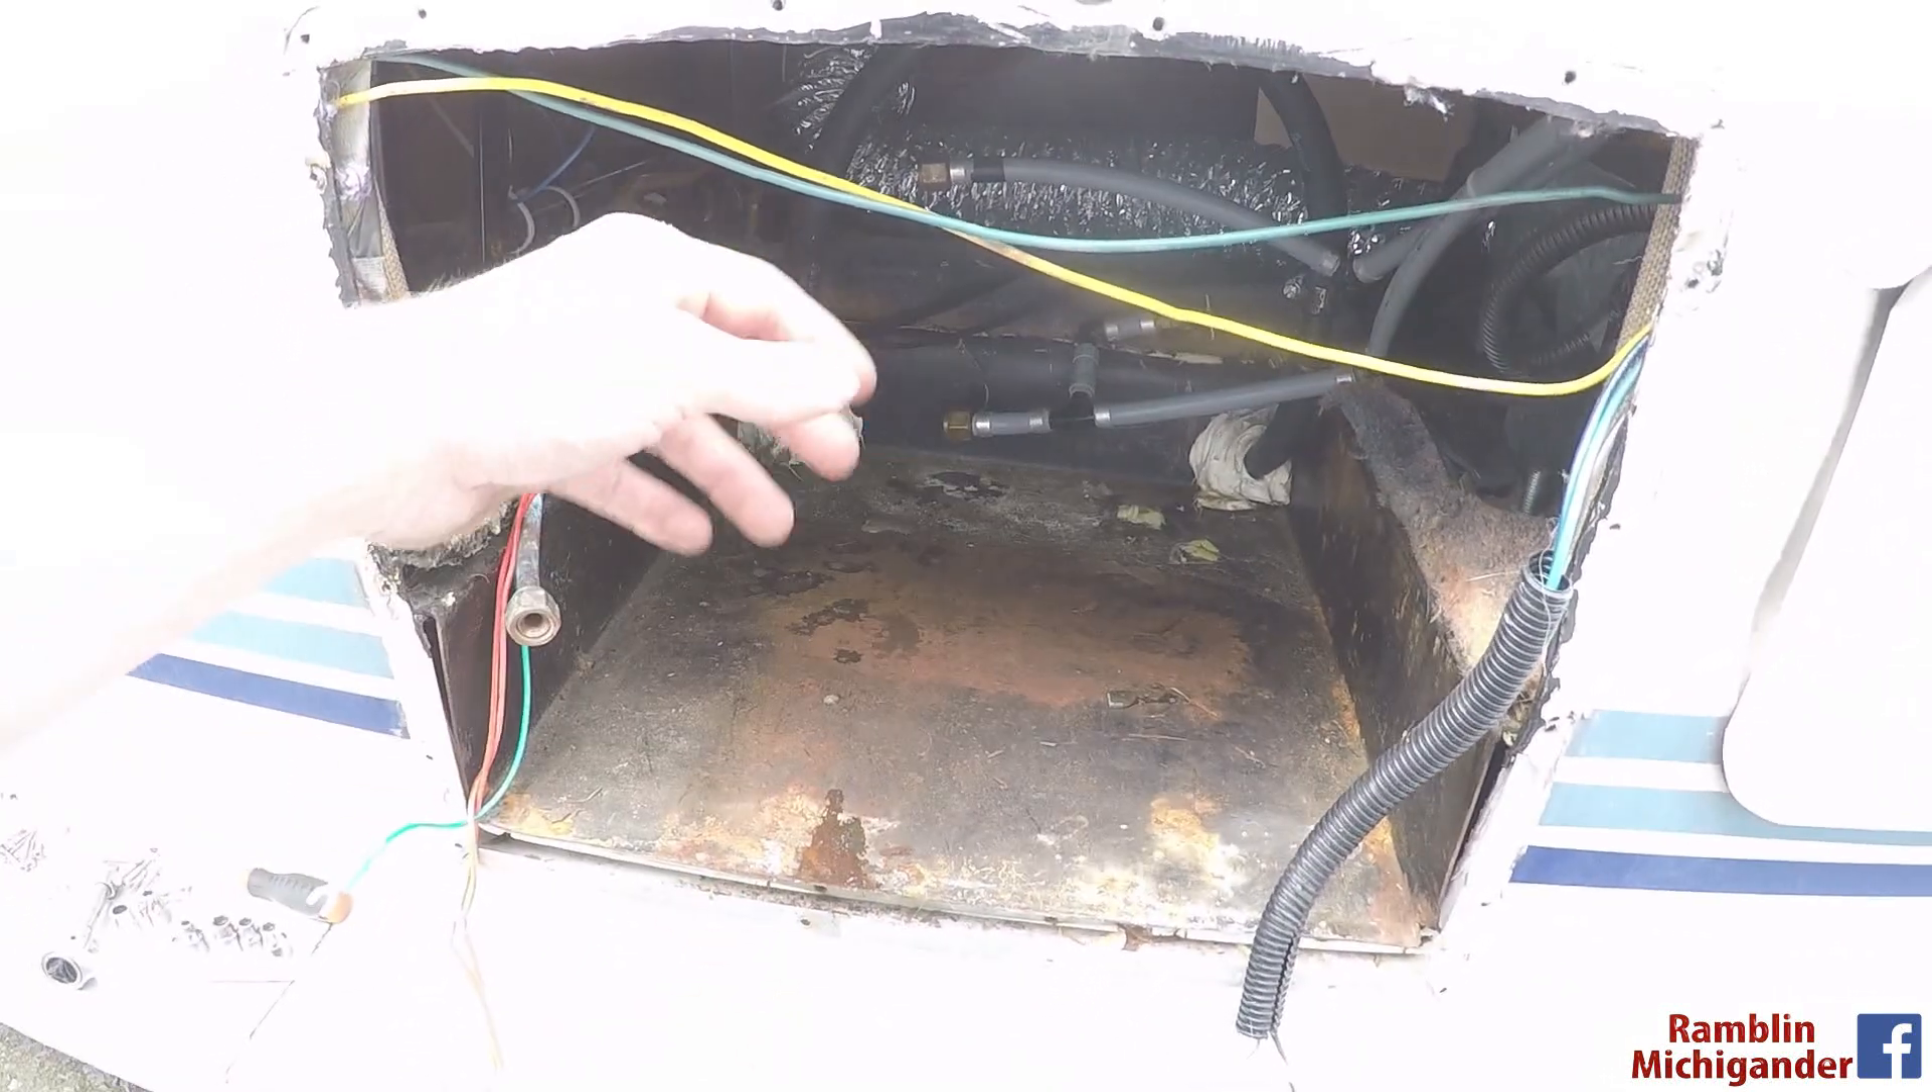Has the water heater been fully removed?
Yes.